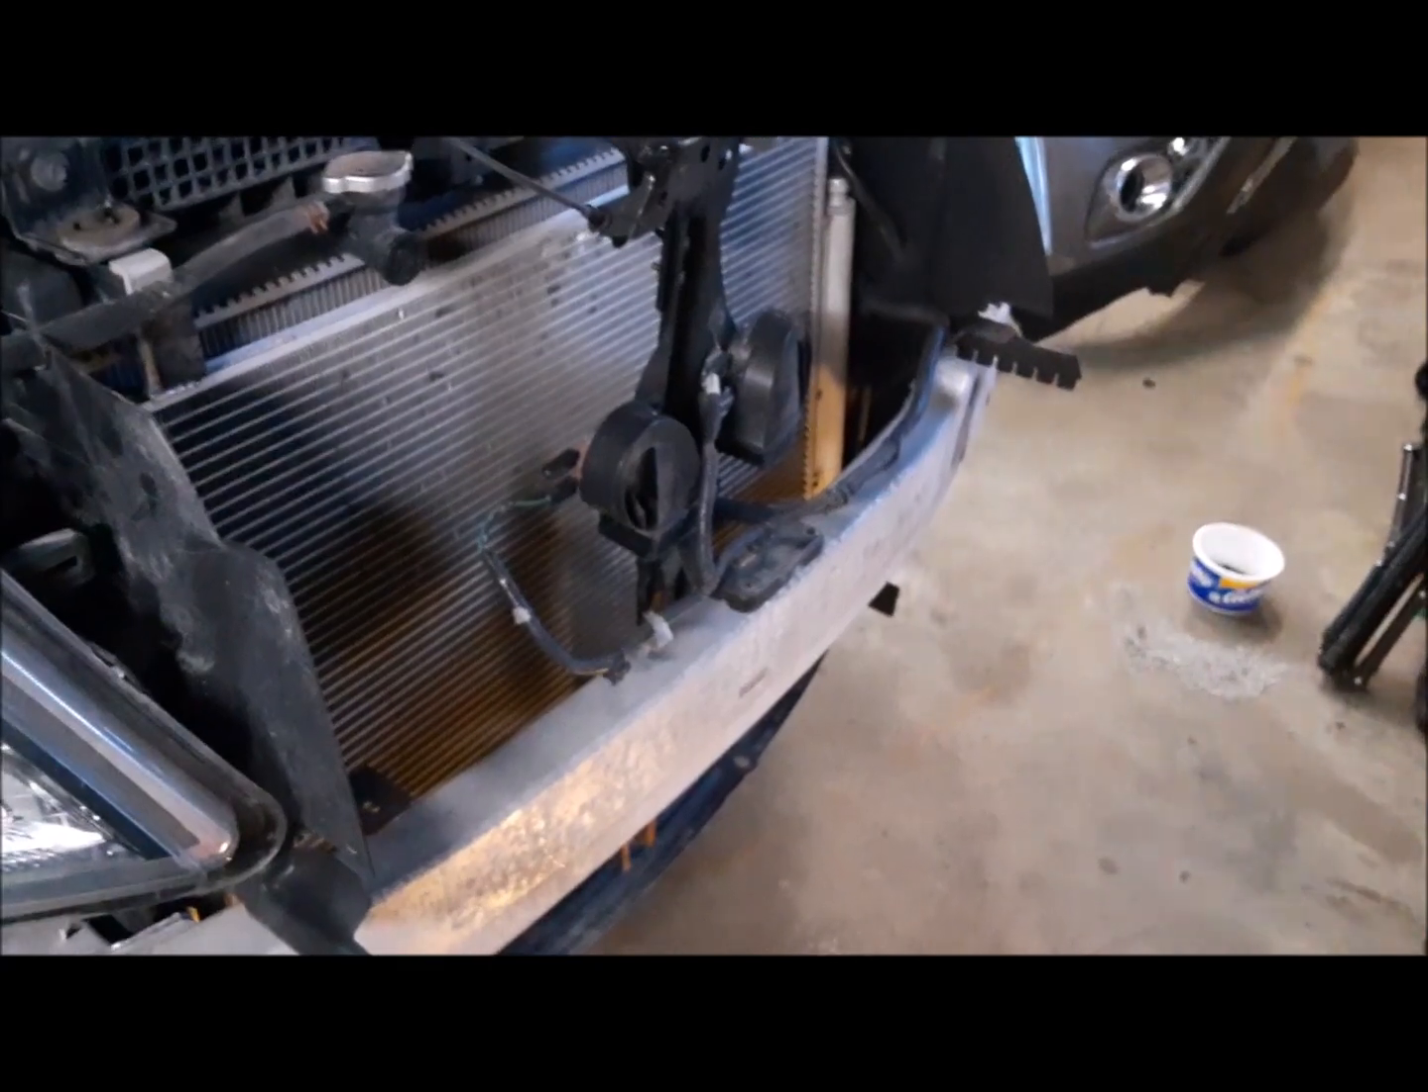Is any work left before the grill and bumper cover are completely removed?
No.